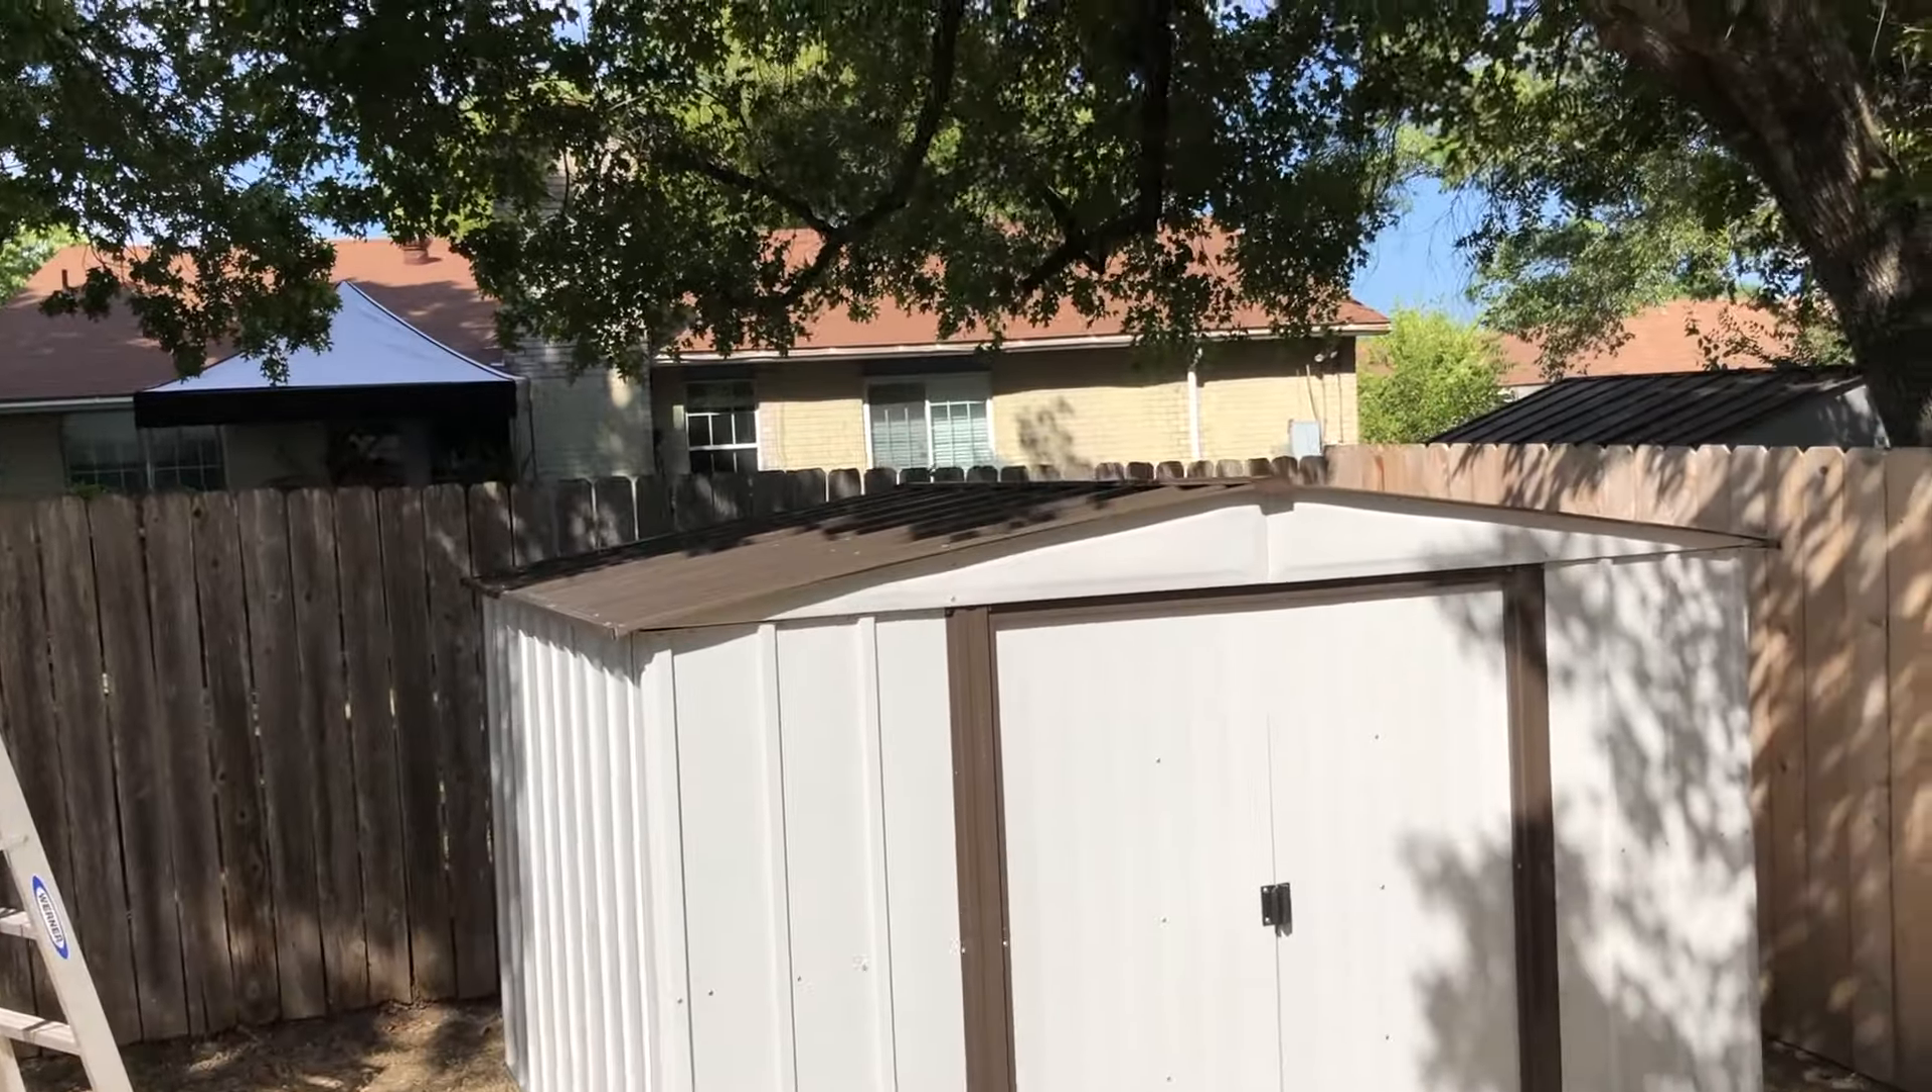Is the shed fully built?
Yes.